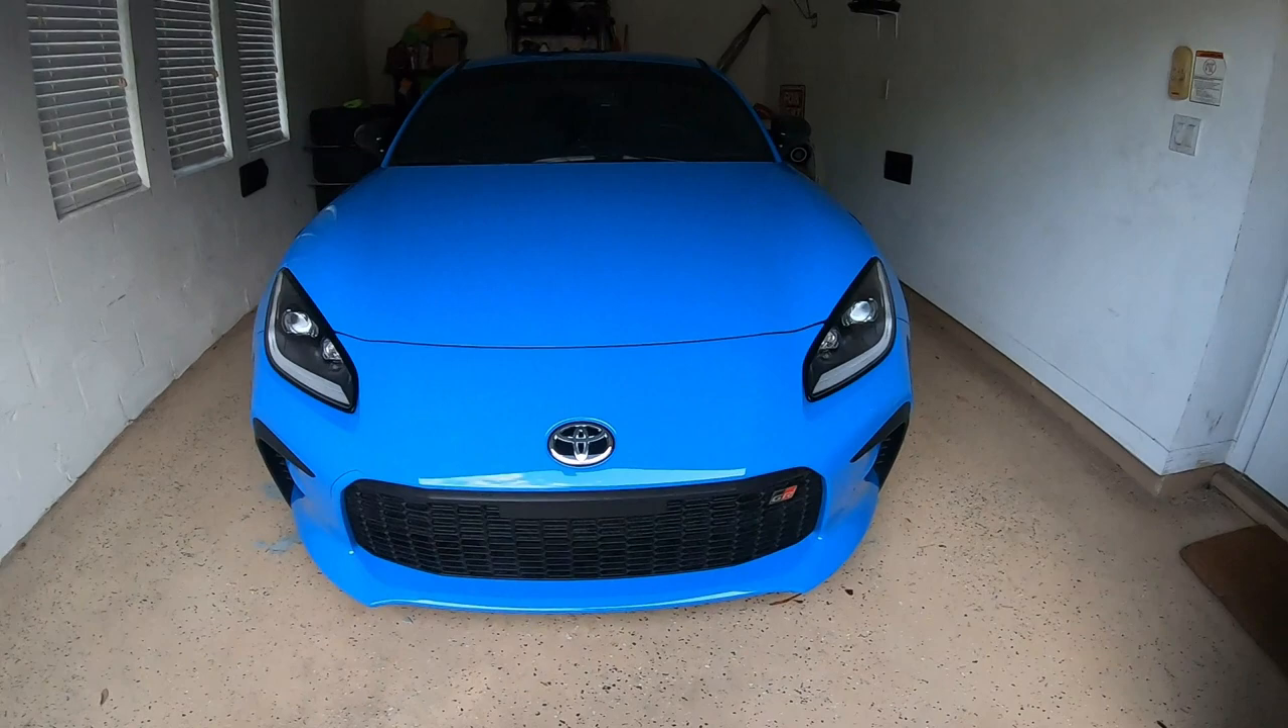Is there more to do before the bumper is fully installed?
No.